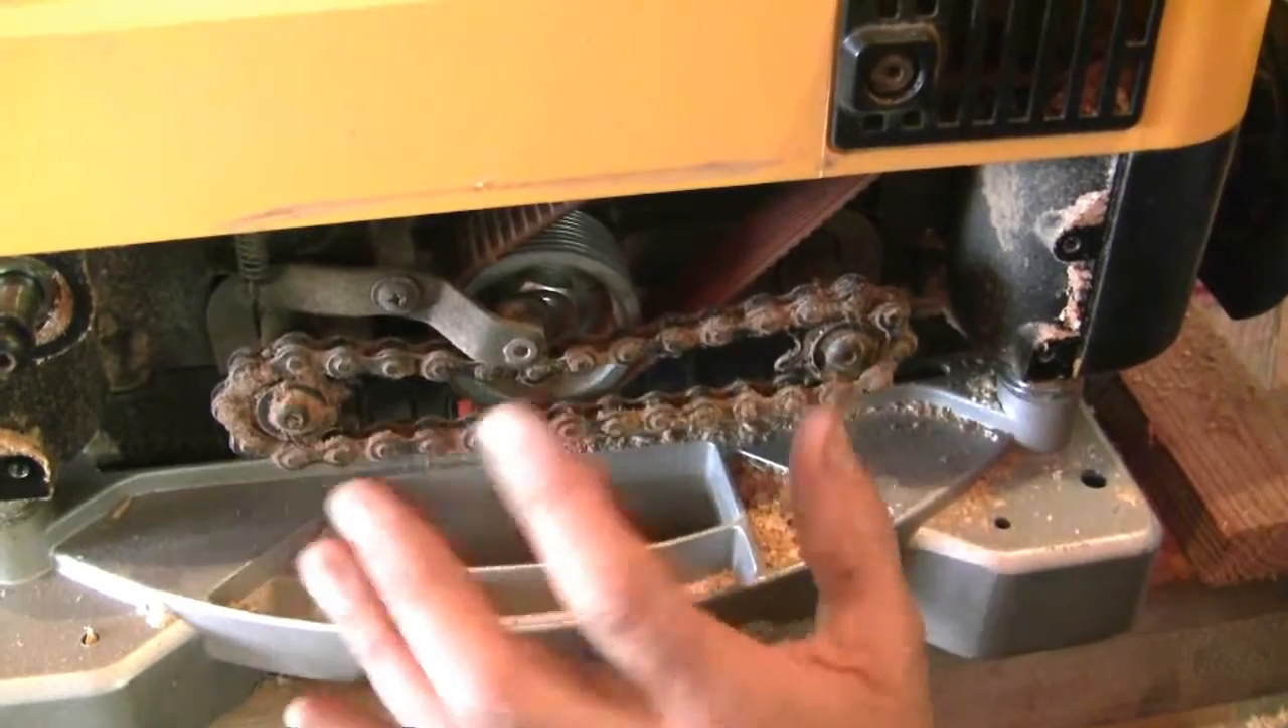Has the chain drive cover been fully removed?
Yes.